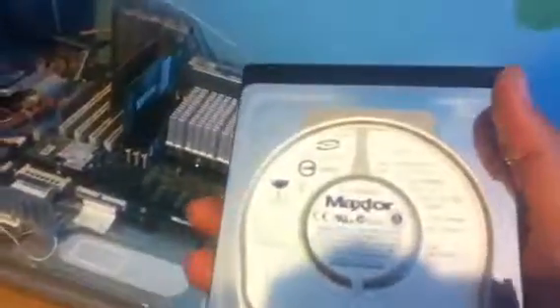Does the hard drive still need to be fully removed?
No.